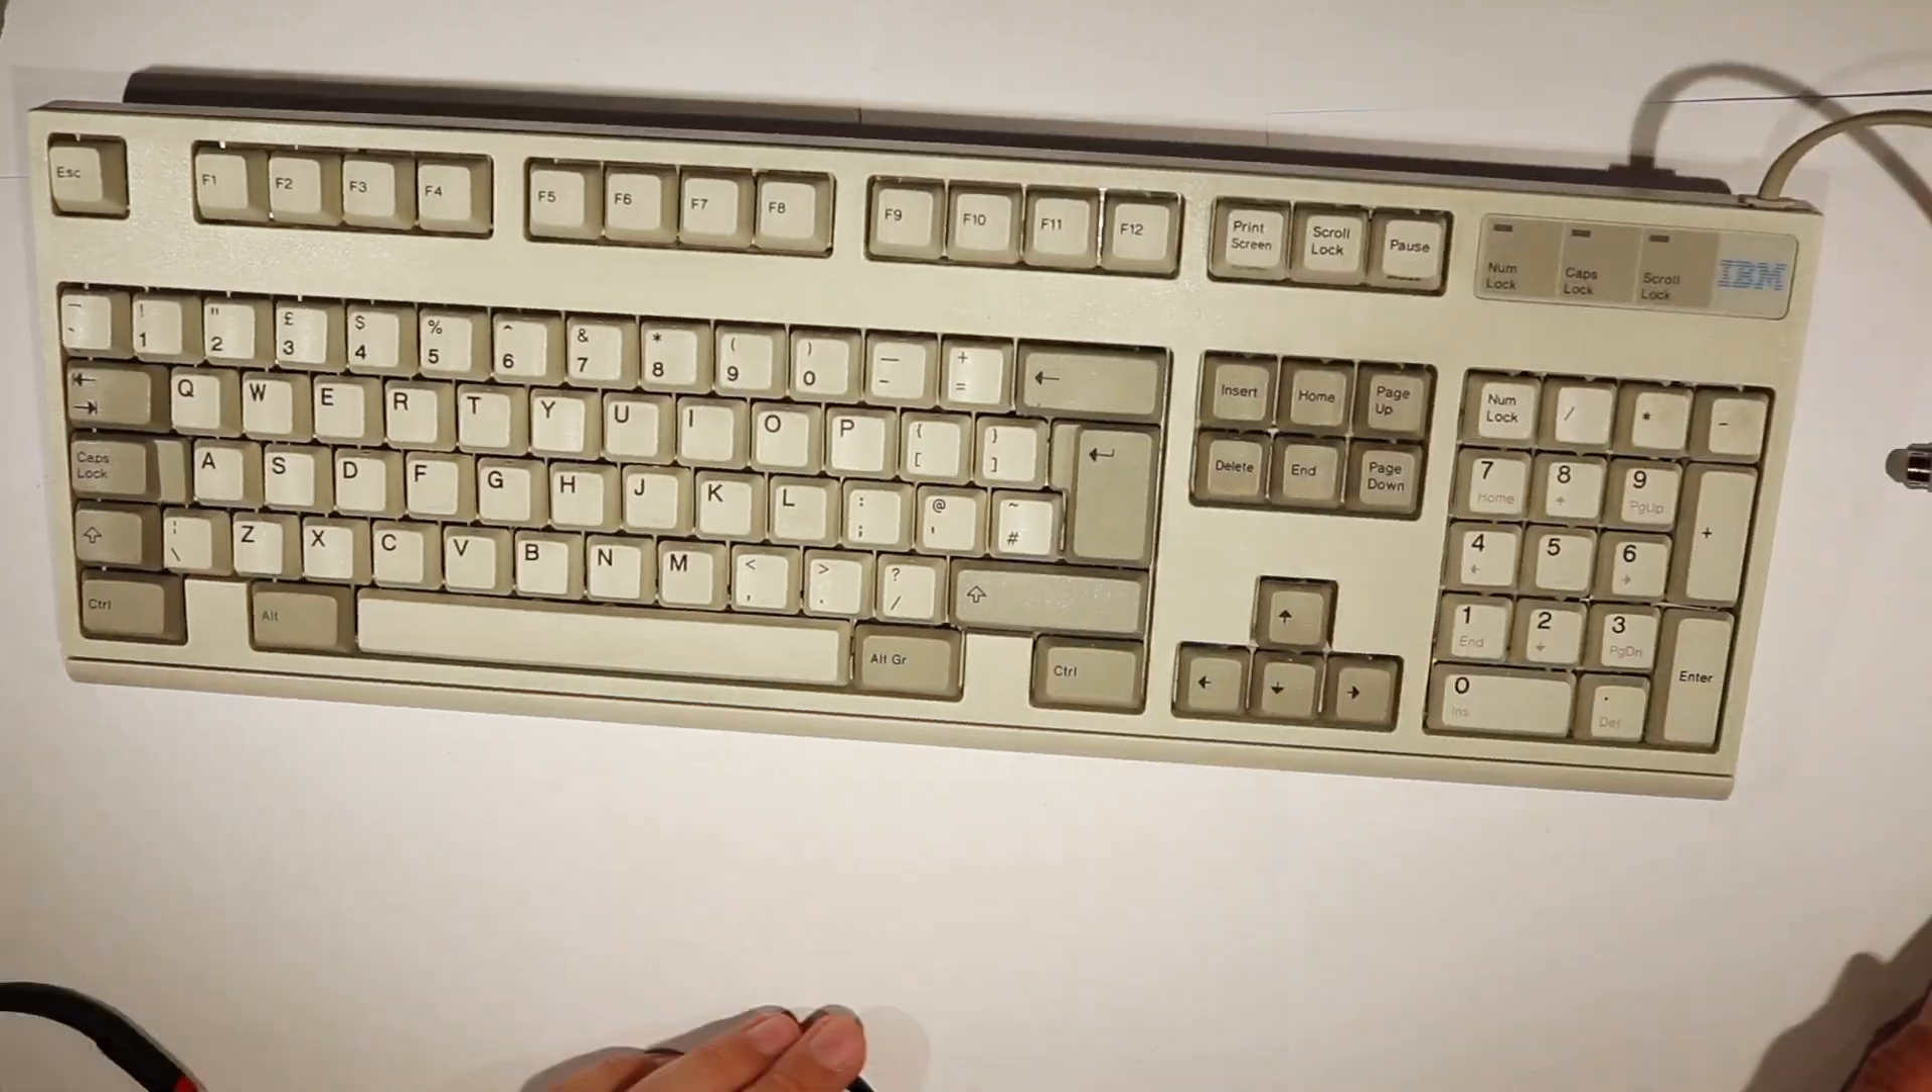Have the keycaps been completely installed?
Yes.